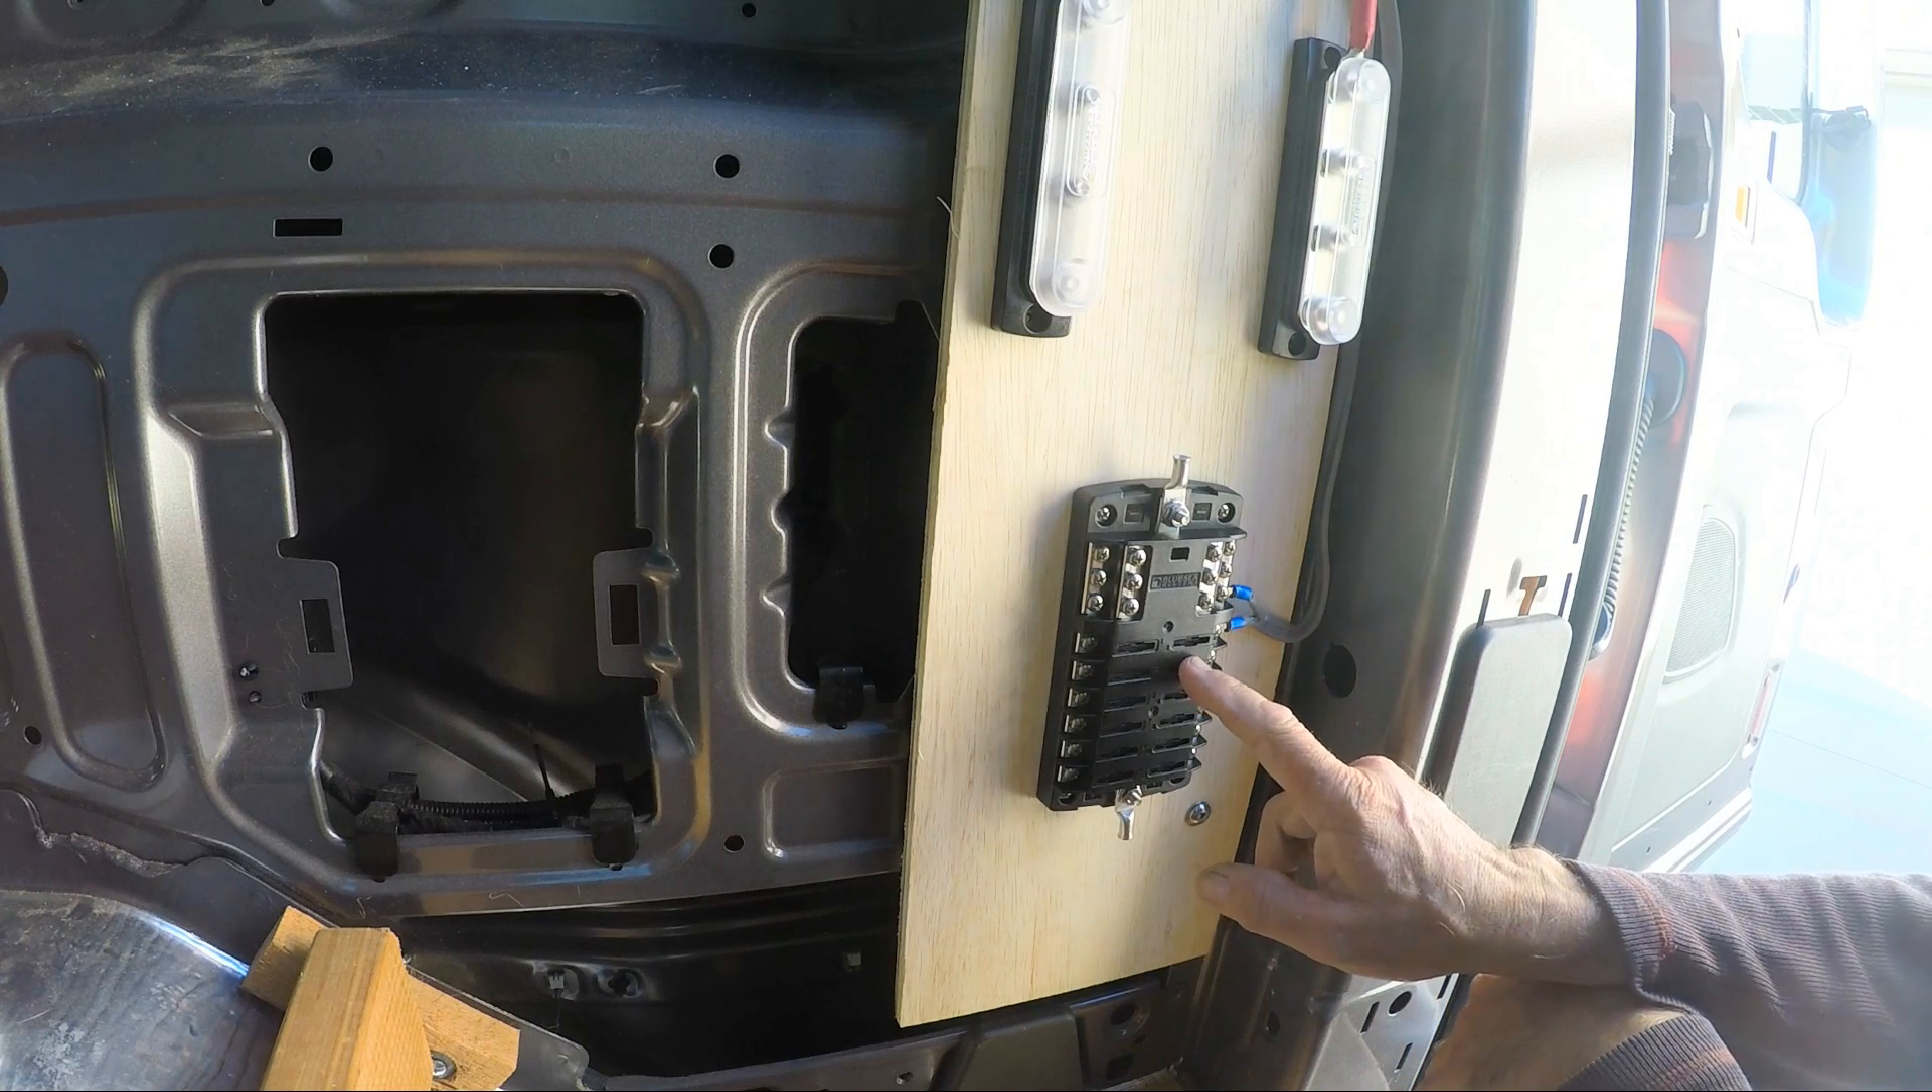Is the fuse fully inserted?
No.